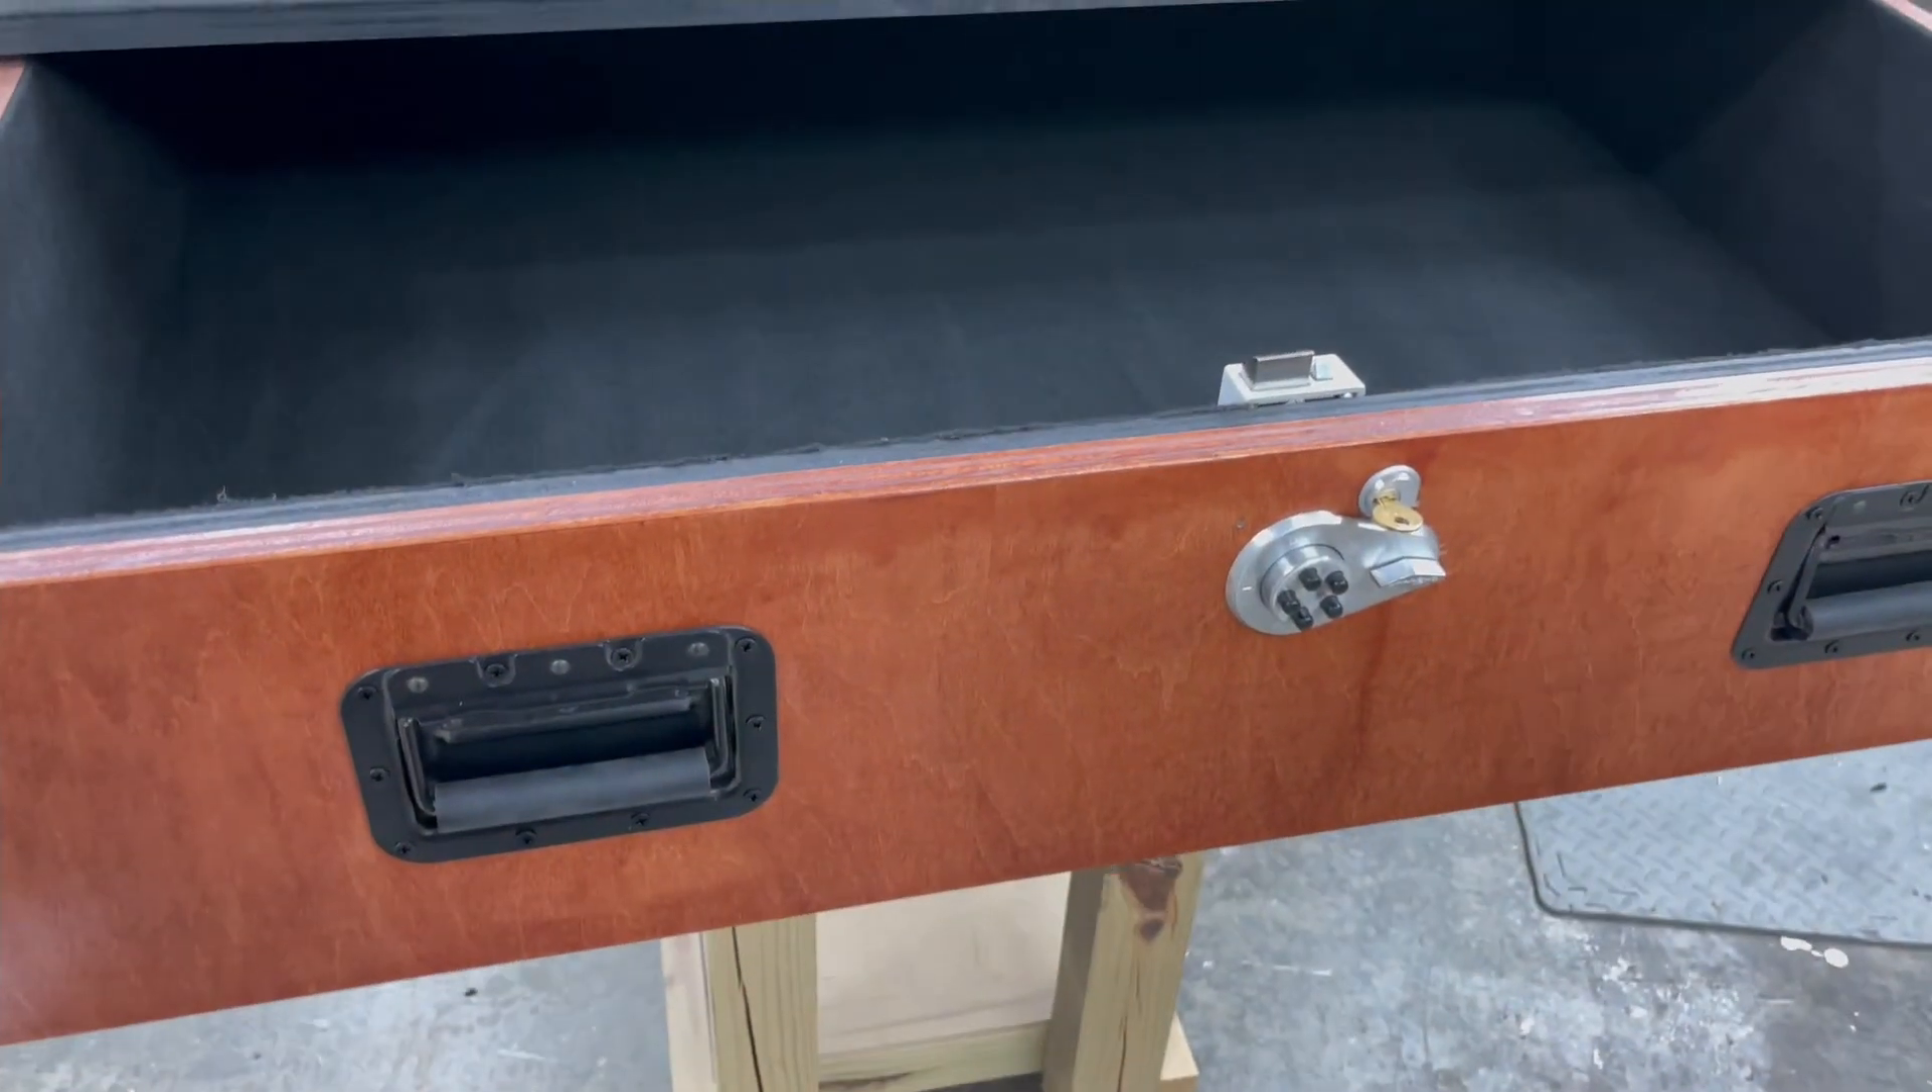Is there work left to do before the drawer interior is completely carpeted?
No.